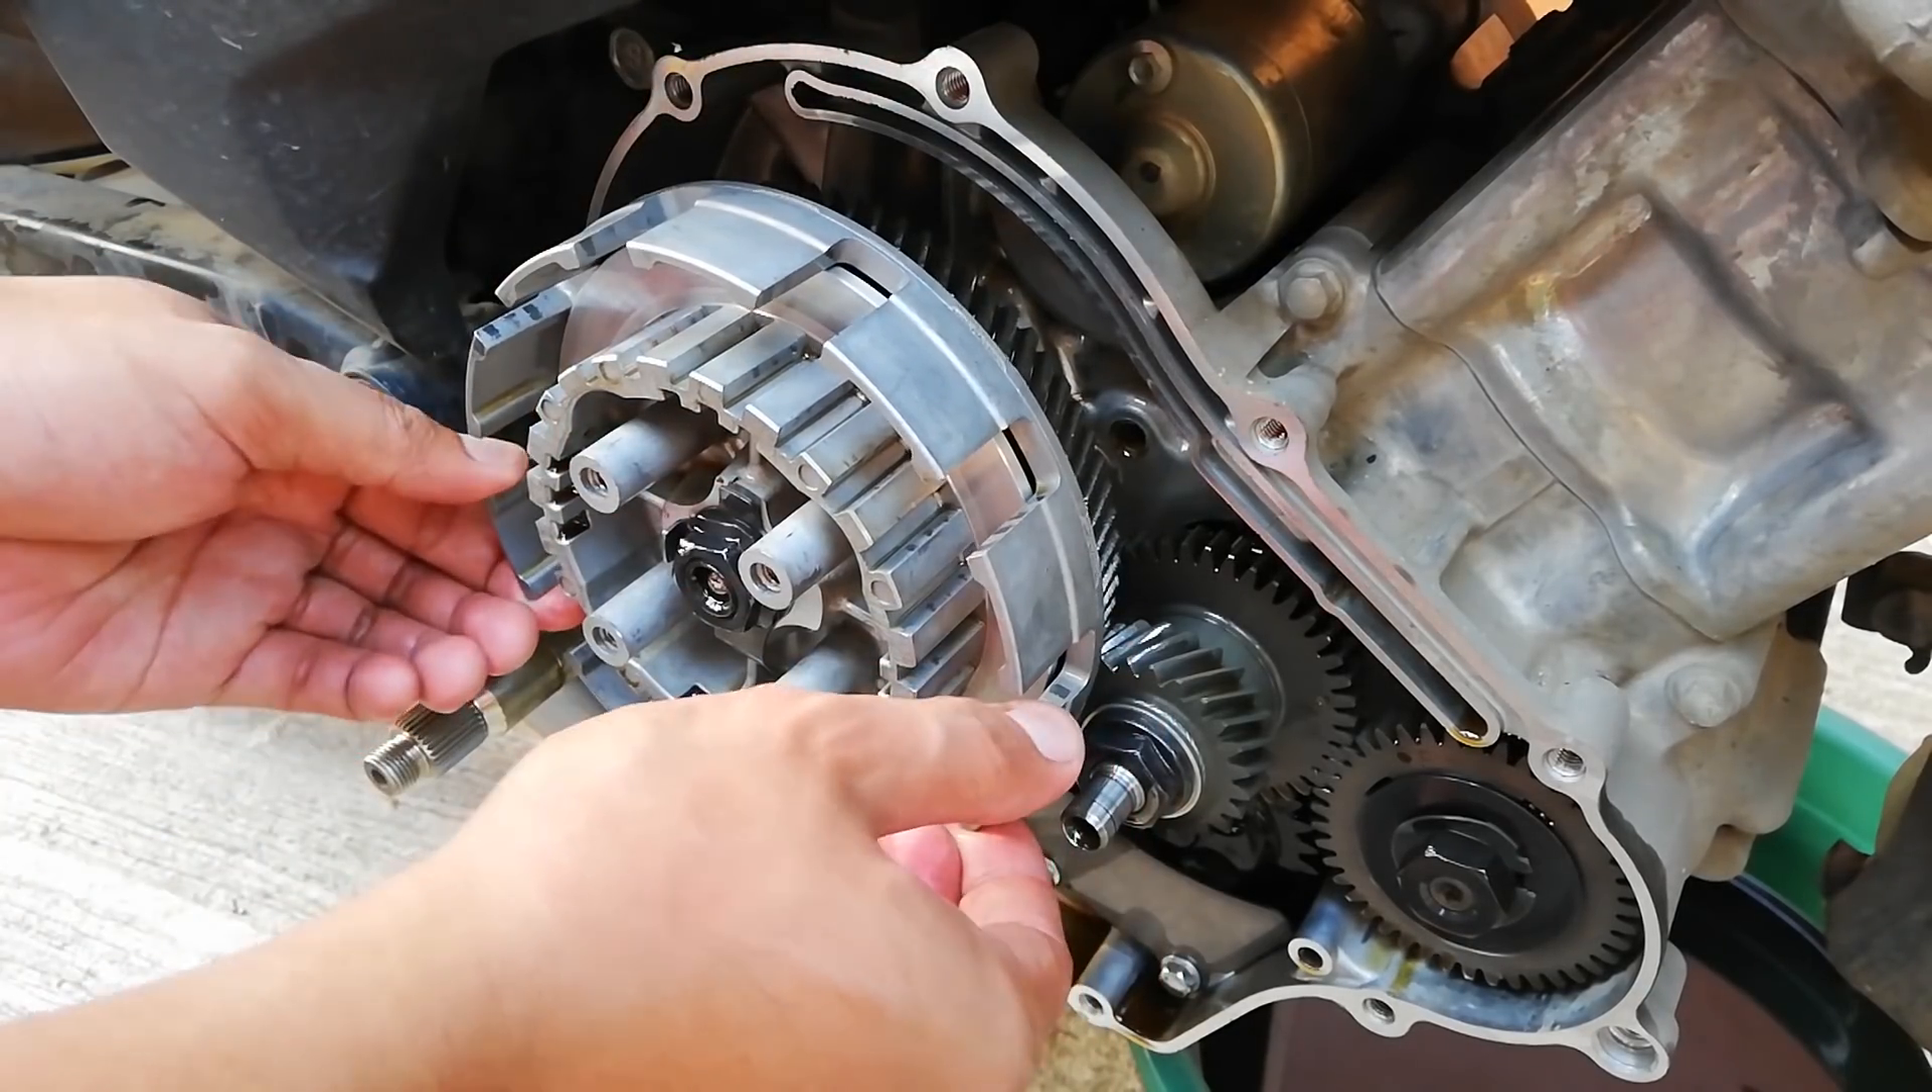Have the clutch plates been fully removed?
Yes.